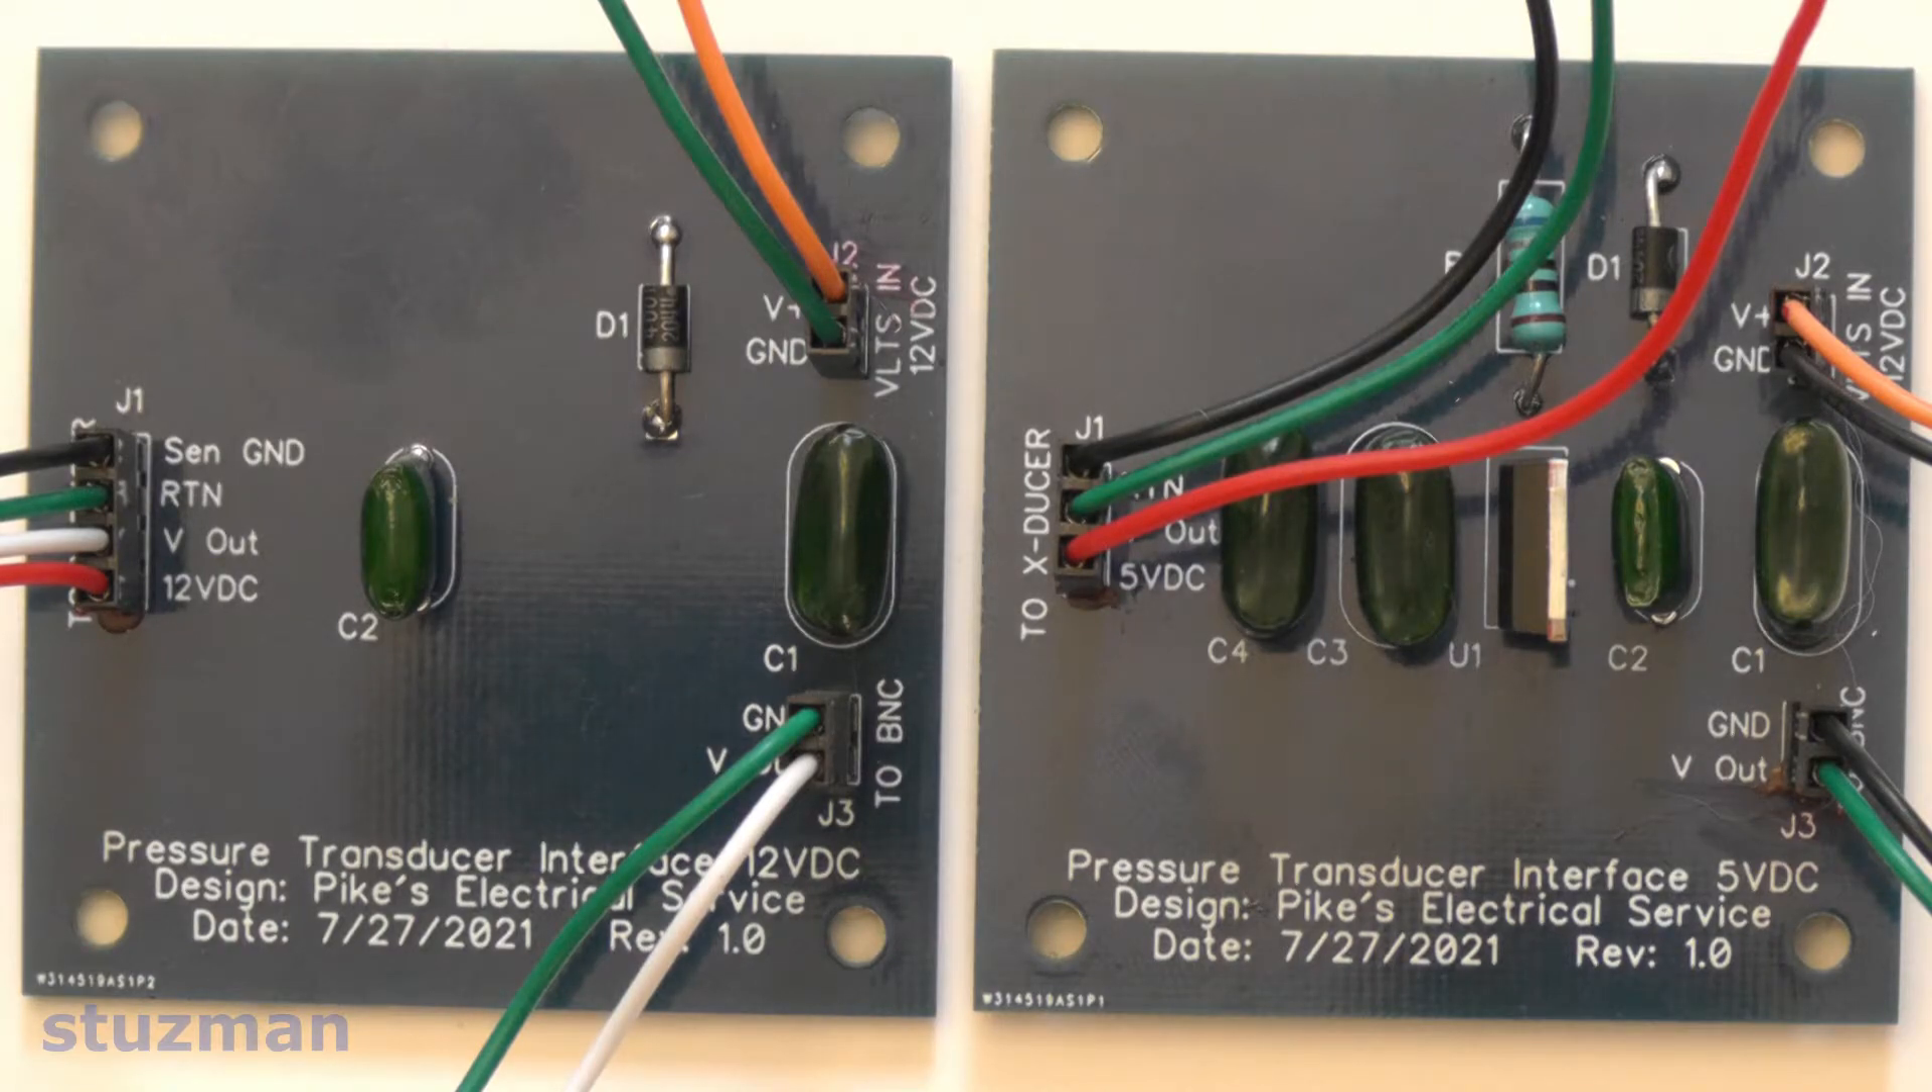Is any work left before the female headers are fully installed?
No.